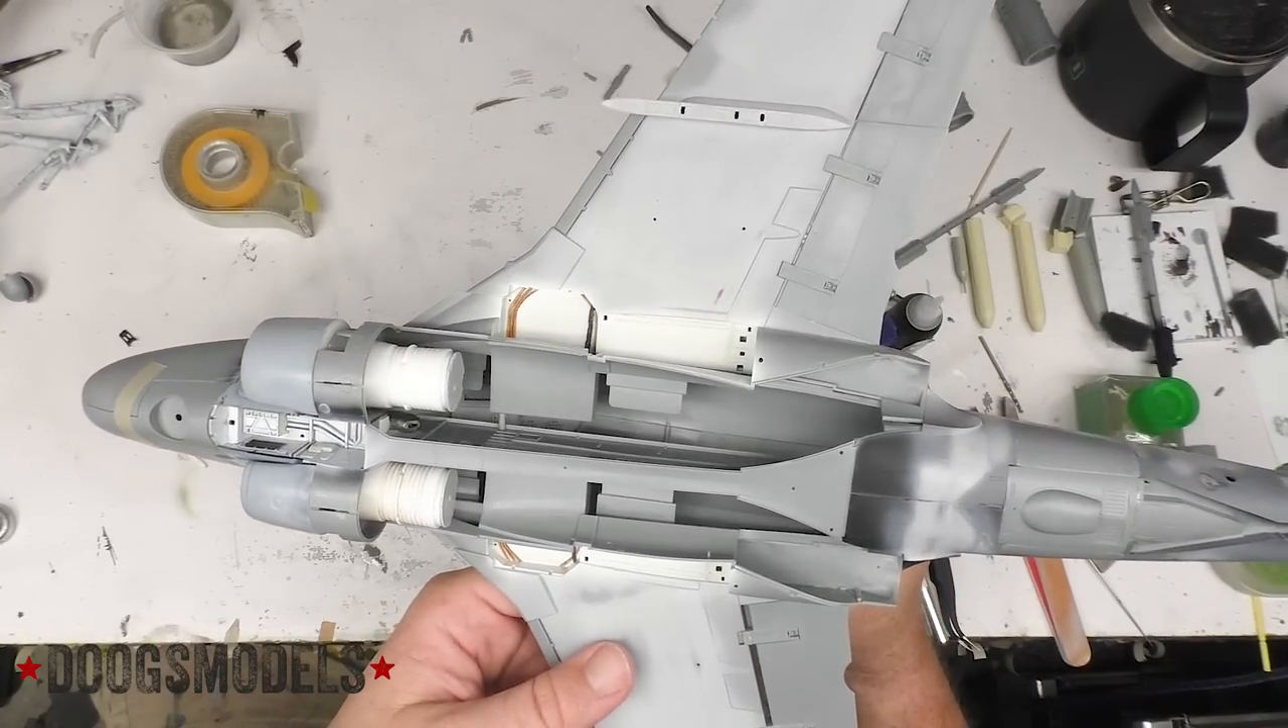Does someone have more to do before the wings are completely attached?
No.